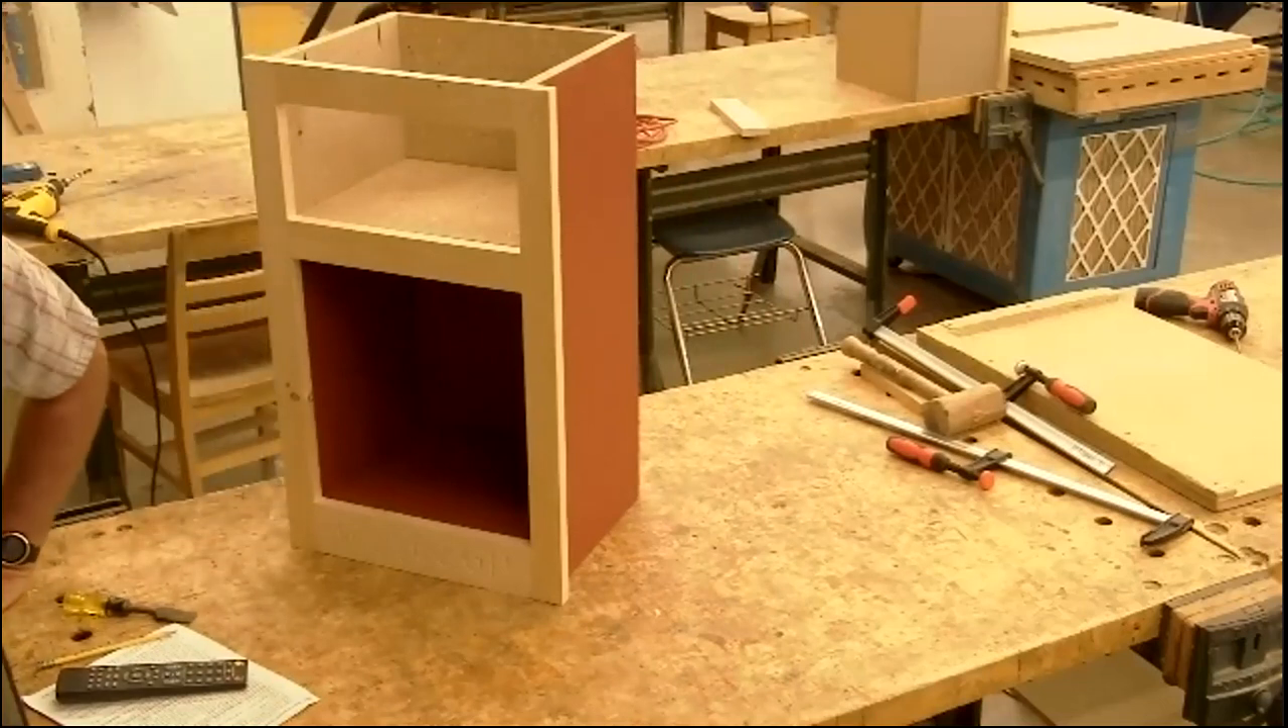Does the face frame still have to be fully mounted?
No.